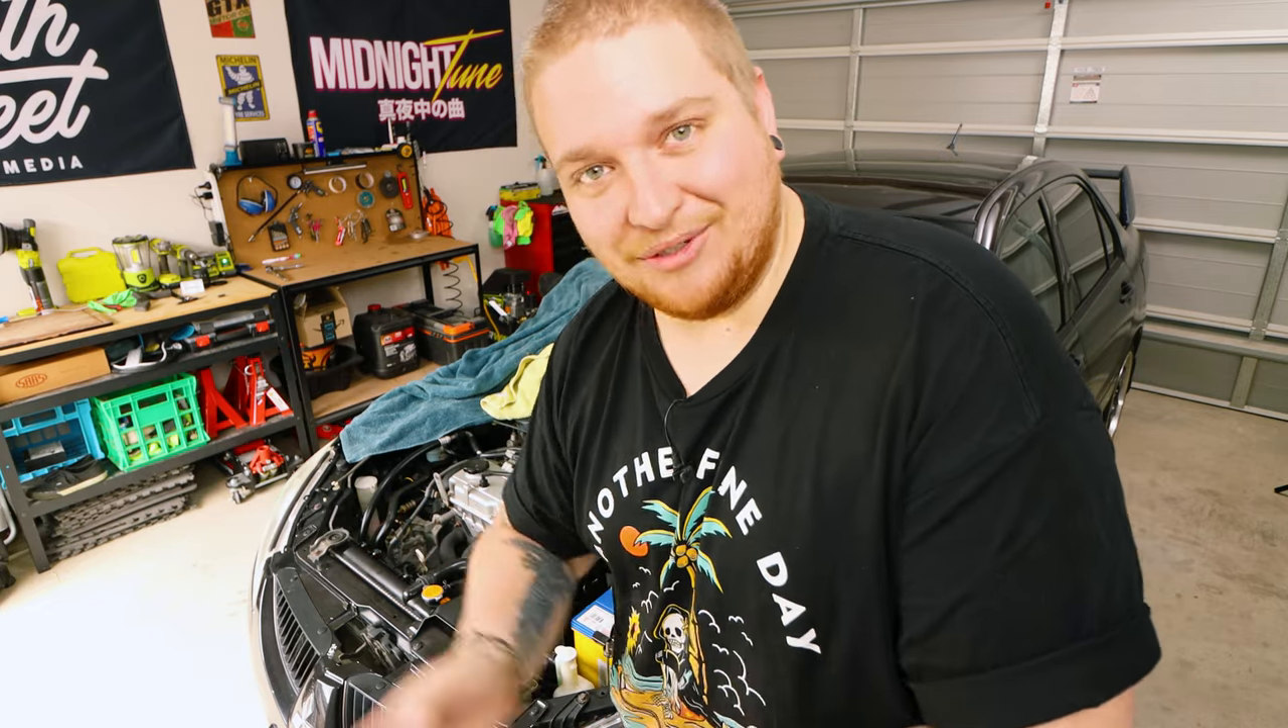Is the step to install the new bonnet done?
No.